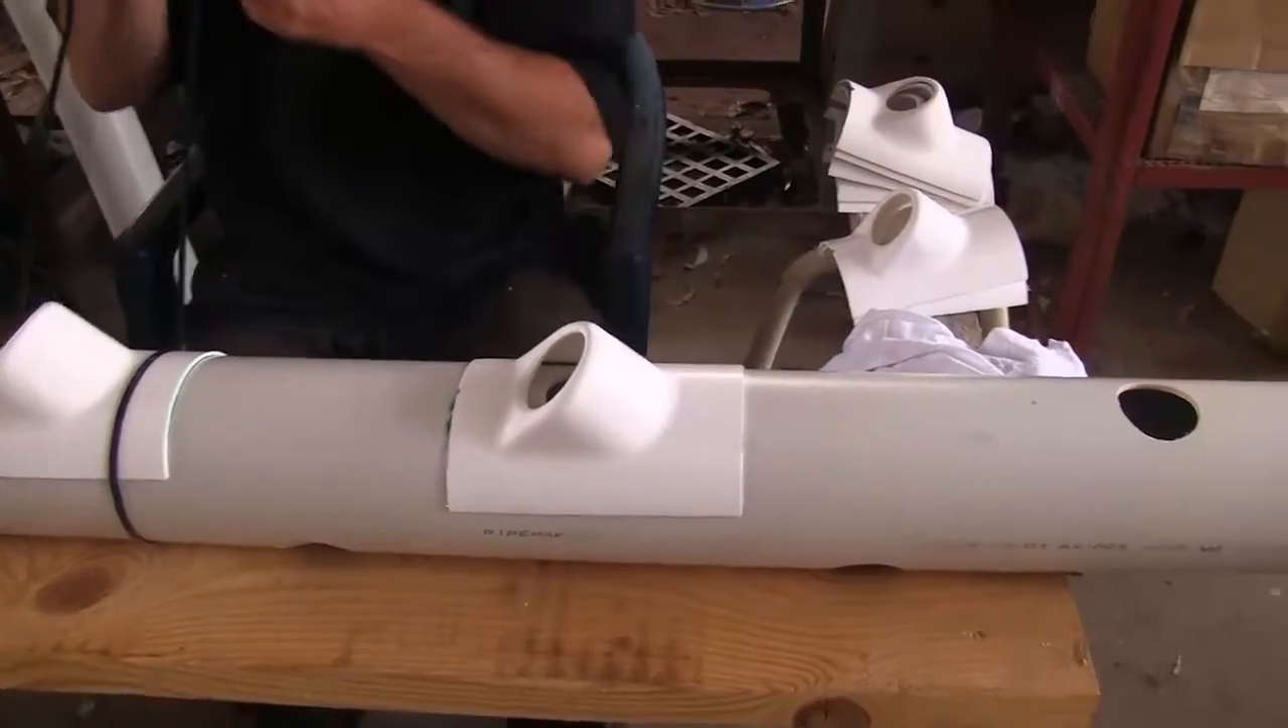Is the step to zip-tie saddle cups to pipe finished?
No.